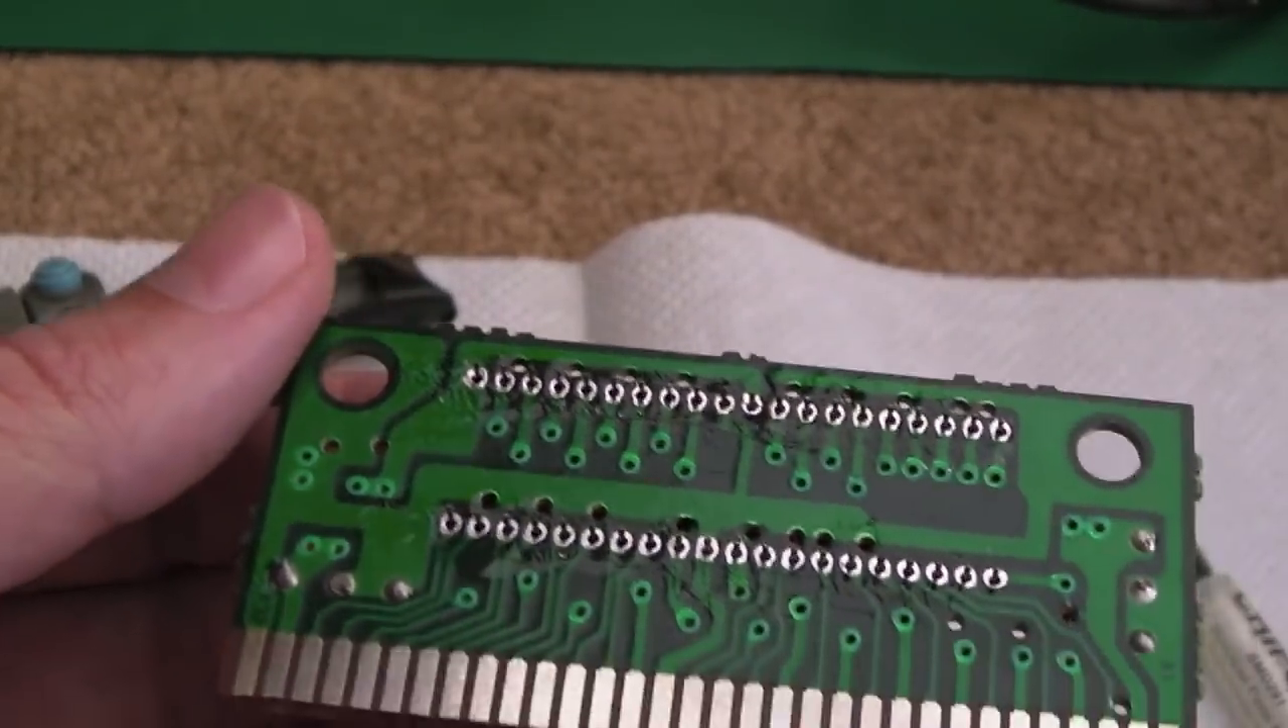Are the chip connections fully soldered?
No.